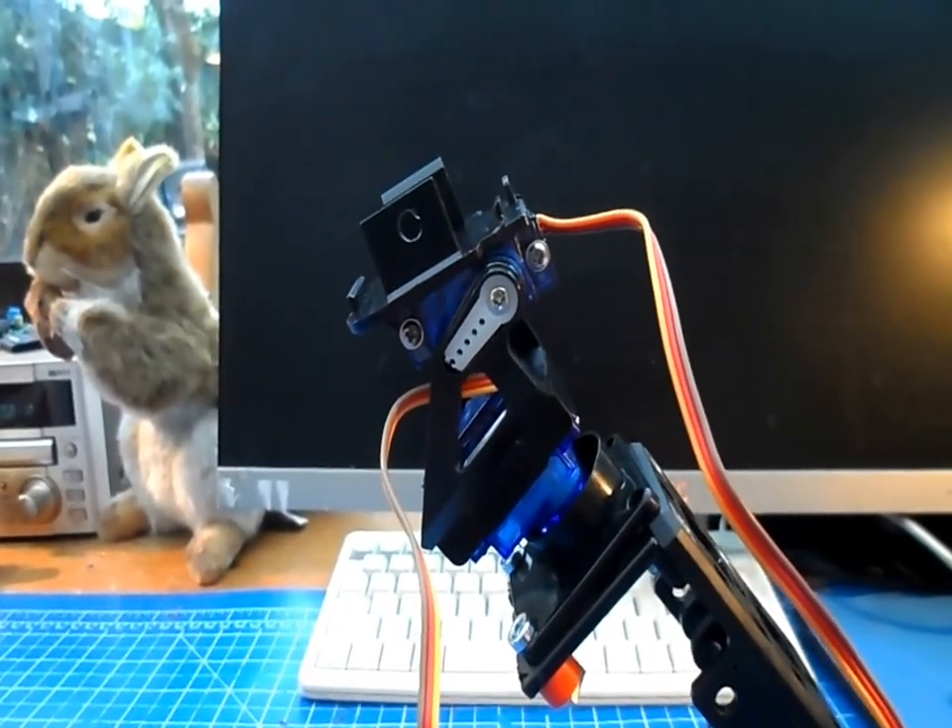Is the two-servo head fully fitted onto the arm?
Yes.